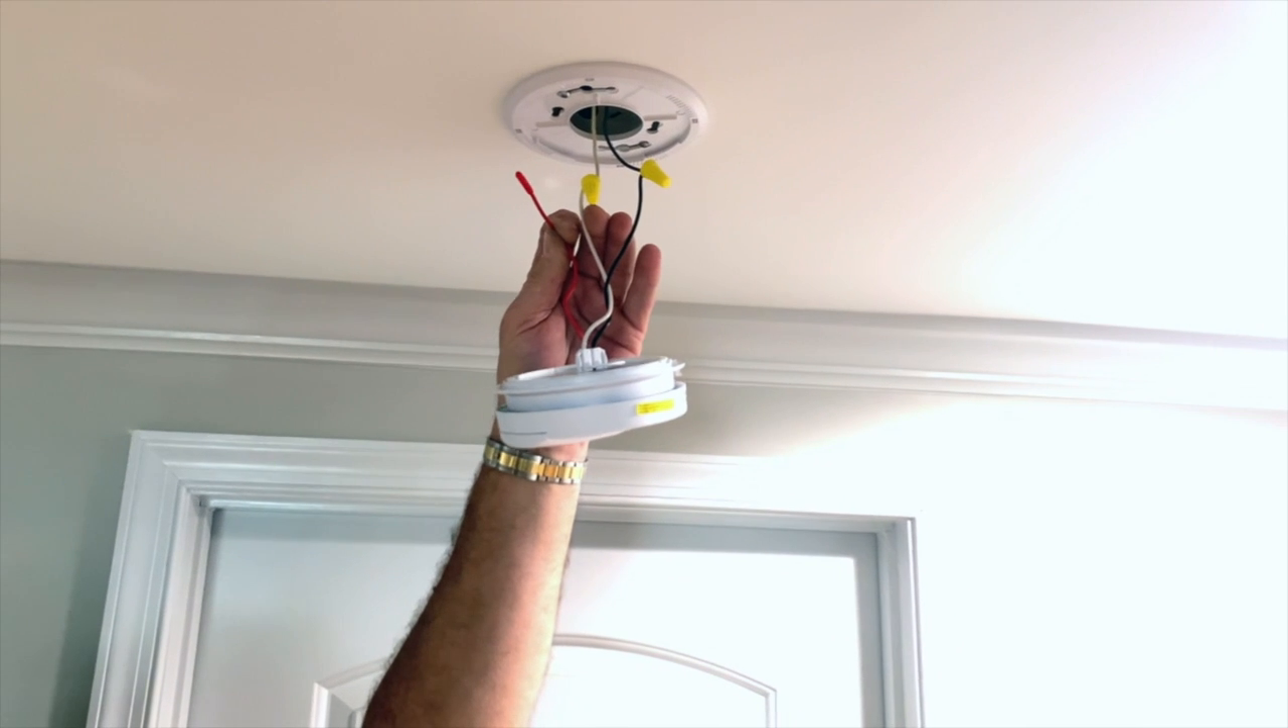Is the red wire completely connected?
No.